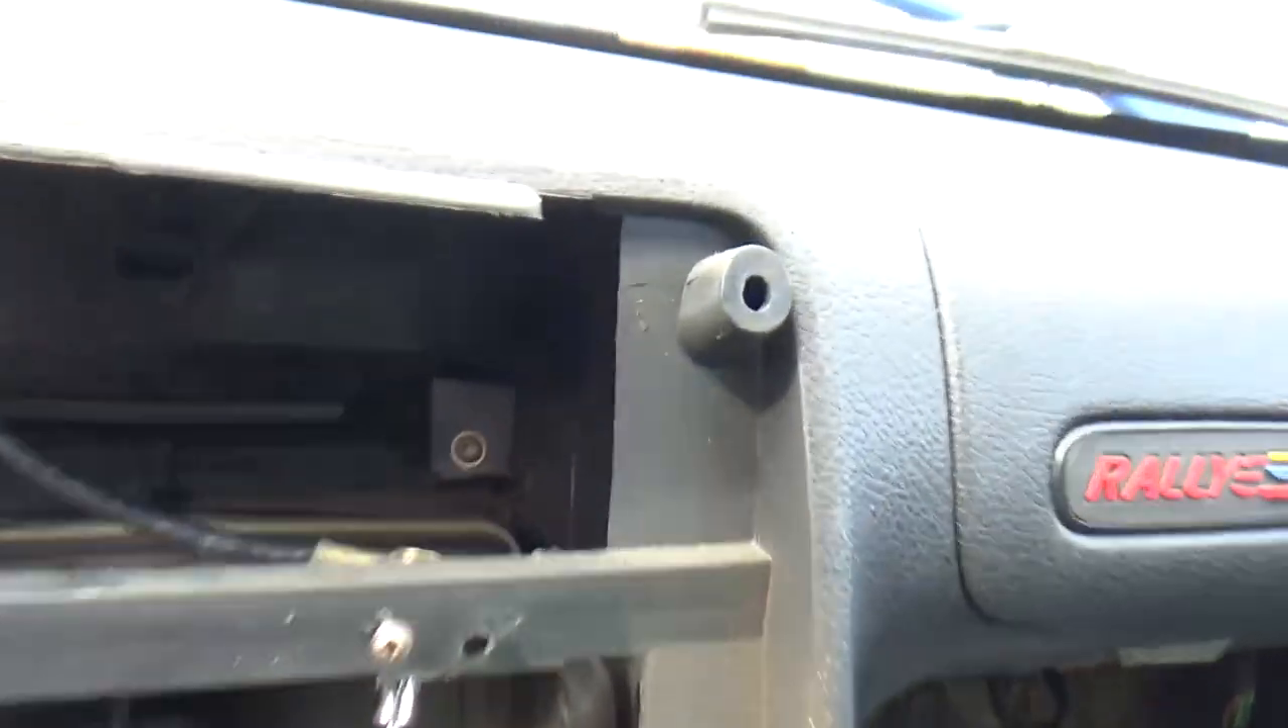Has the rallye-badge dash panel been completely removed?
No.